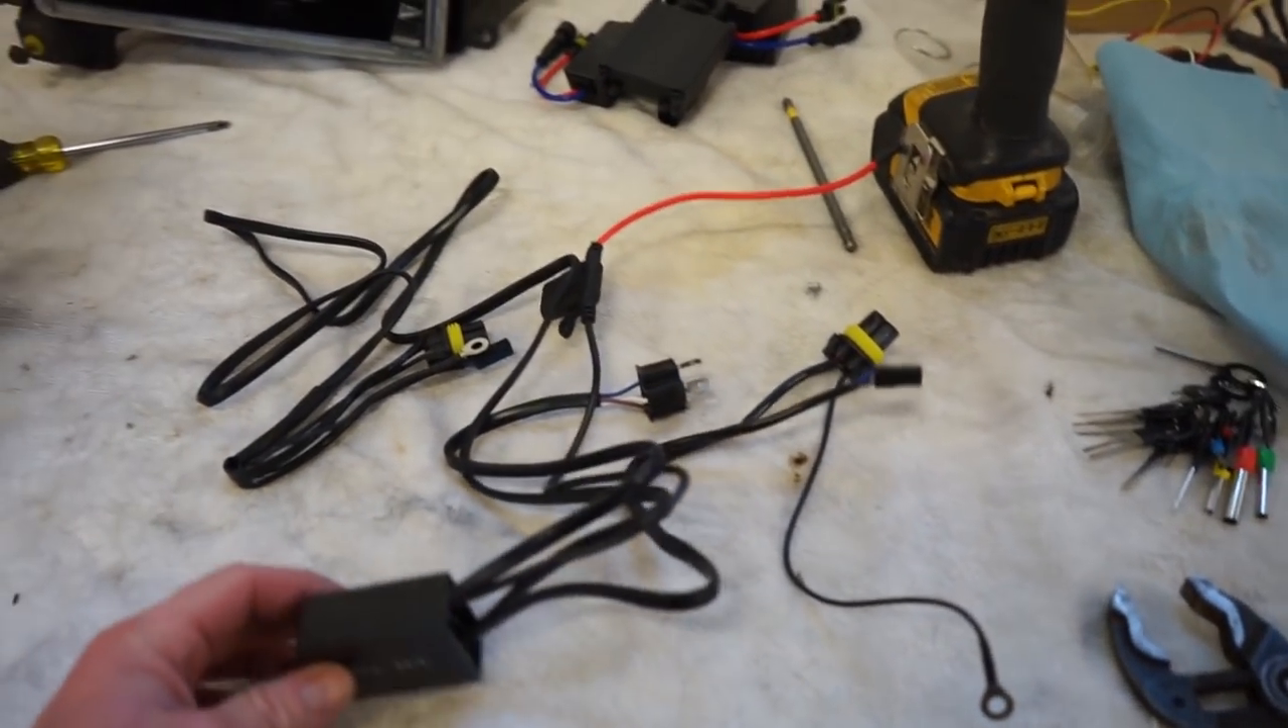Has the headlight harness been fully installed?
No.